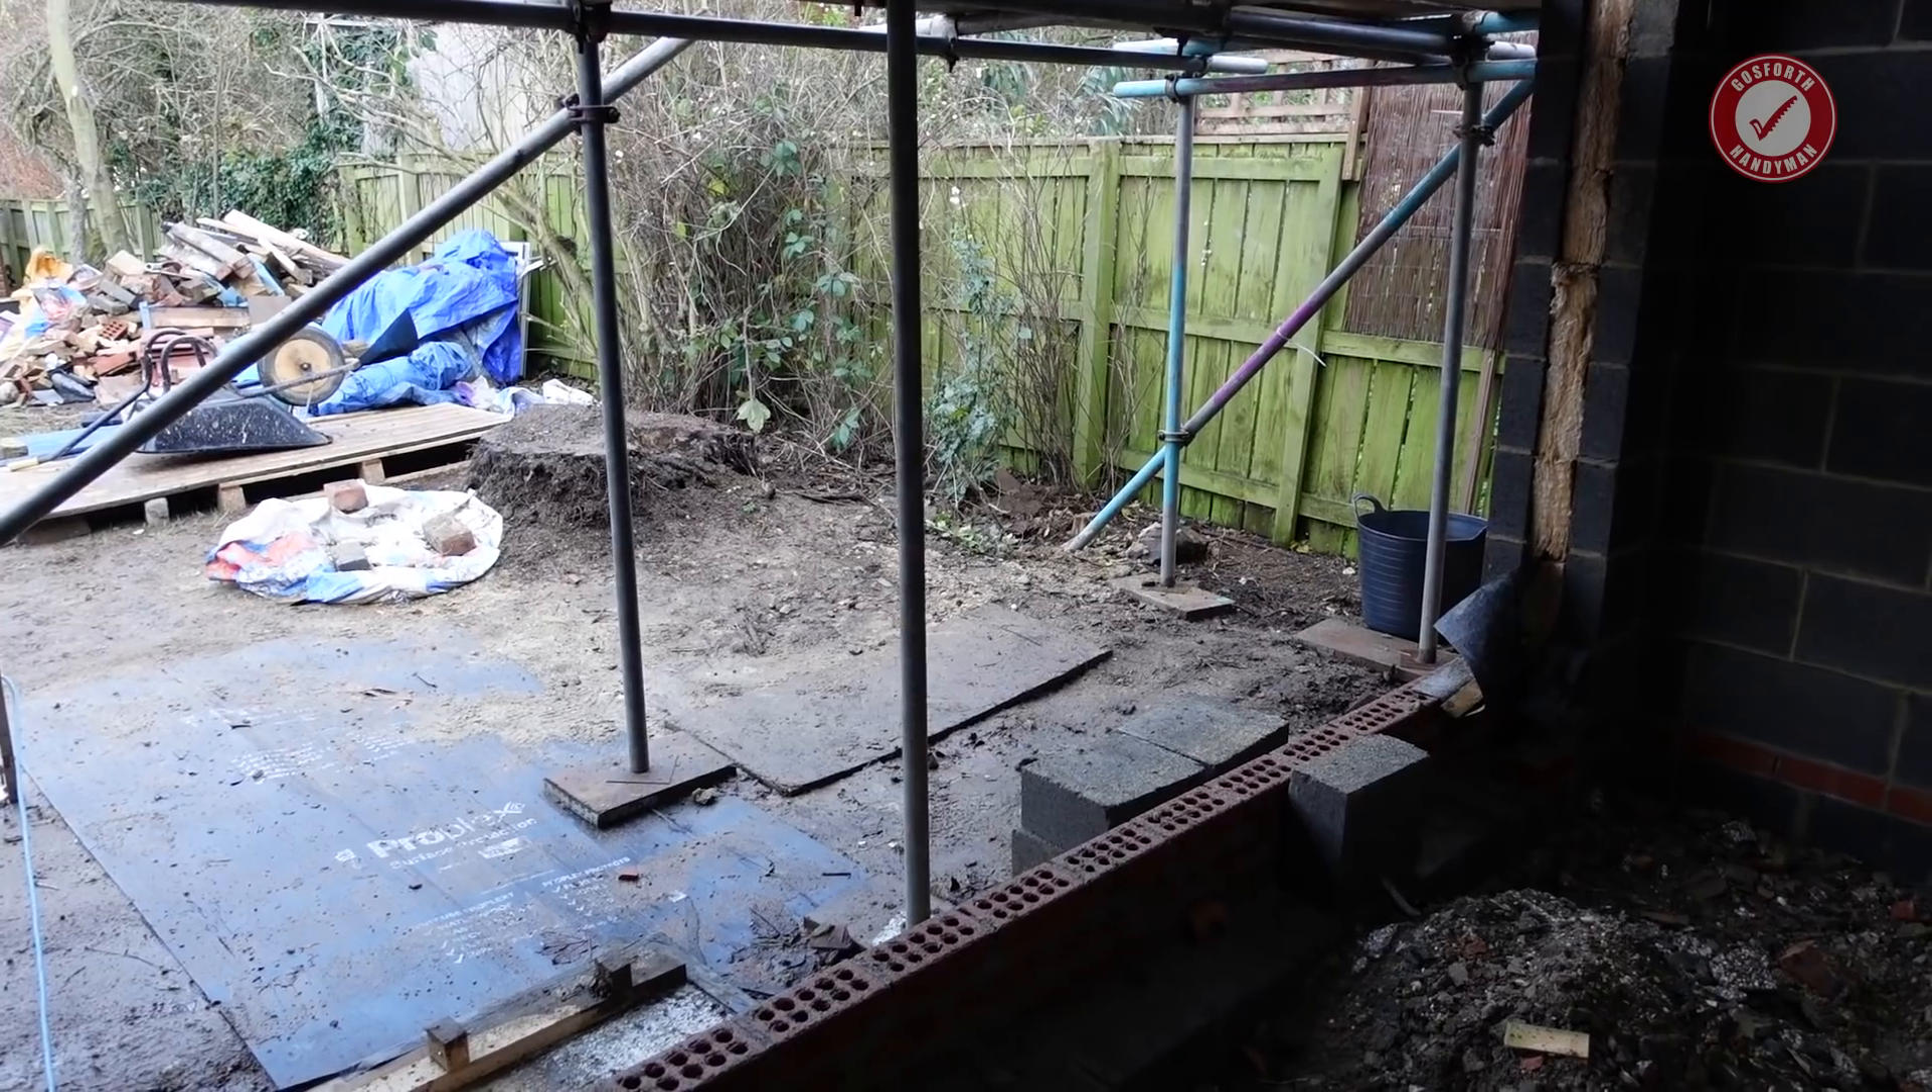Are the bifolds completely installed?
No.